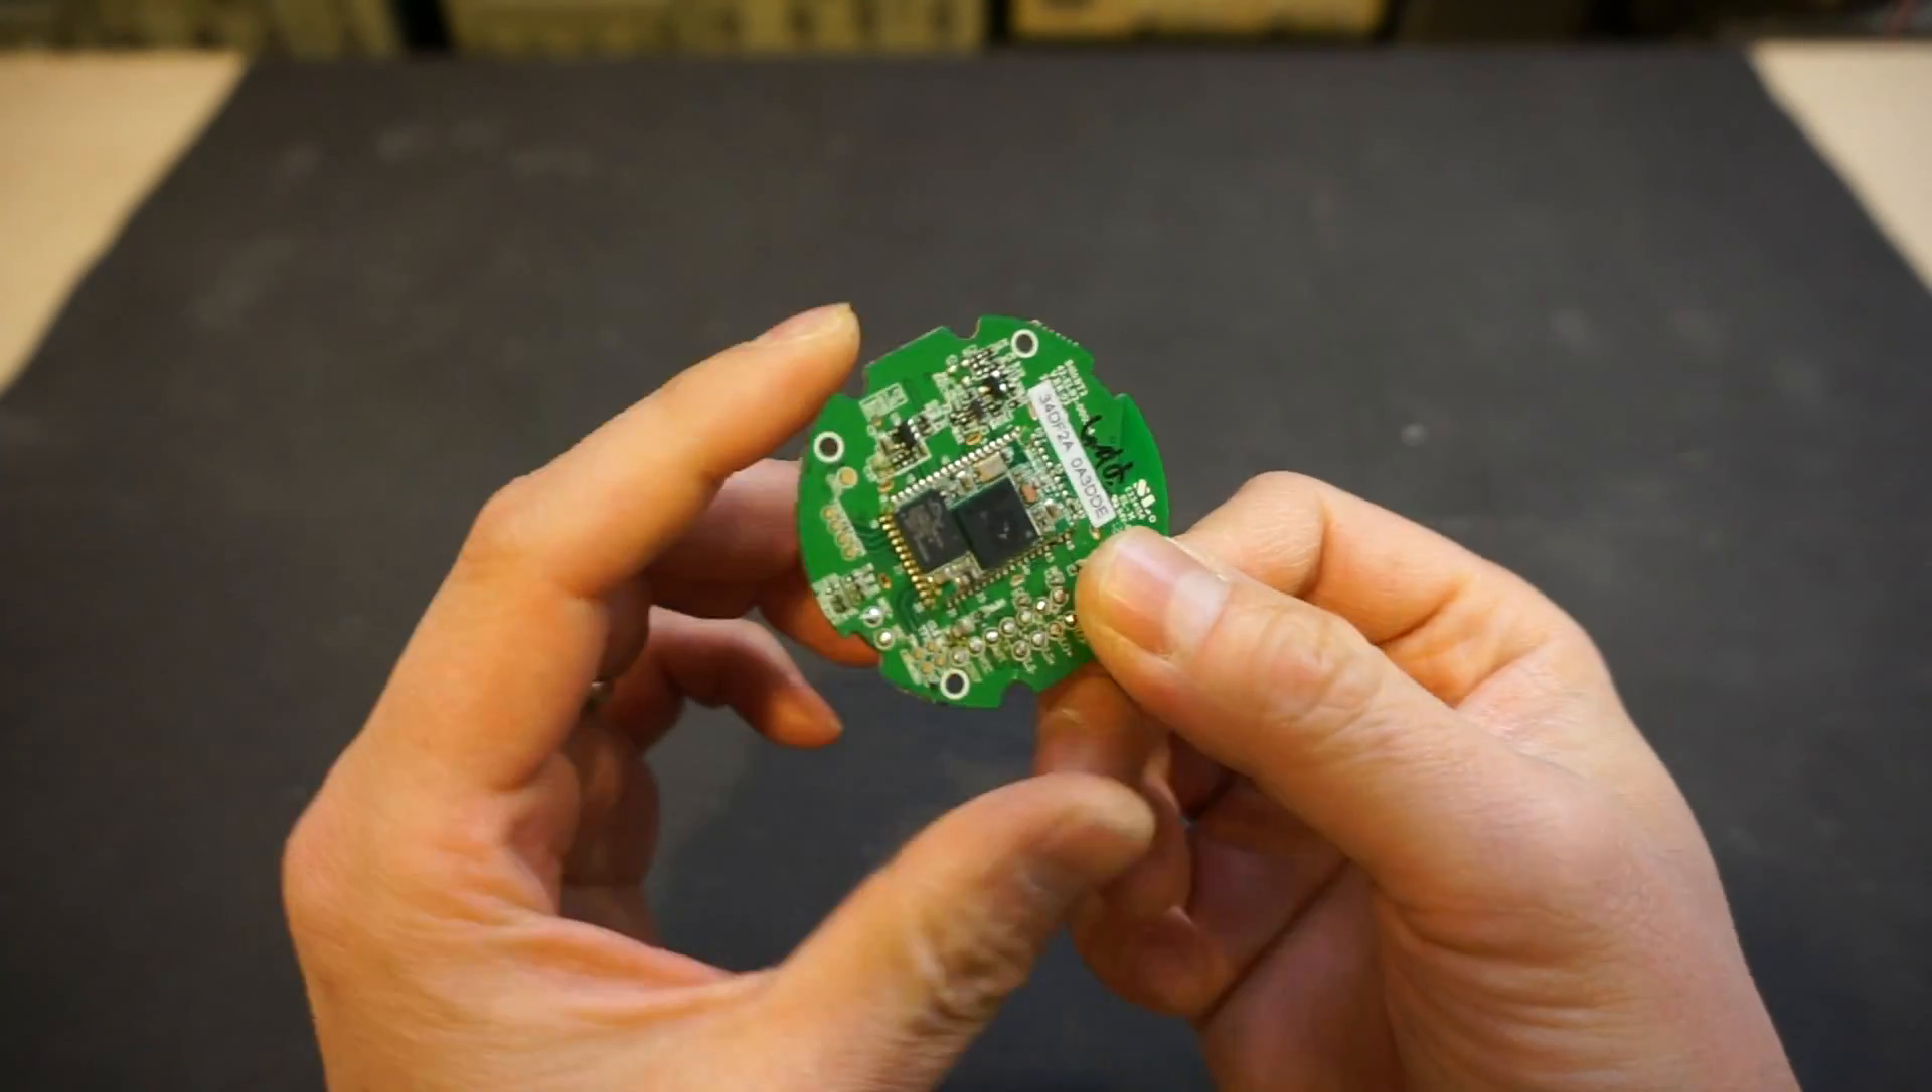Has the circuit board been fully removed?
Yes.